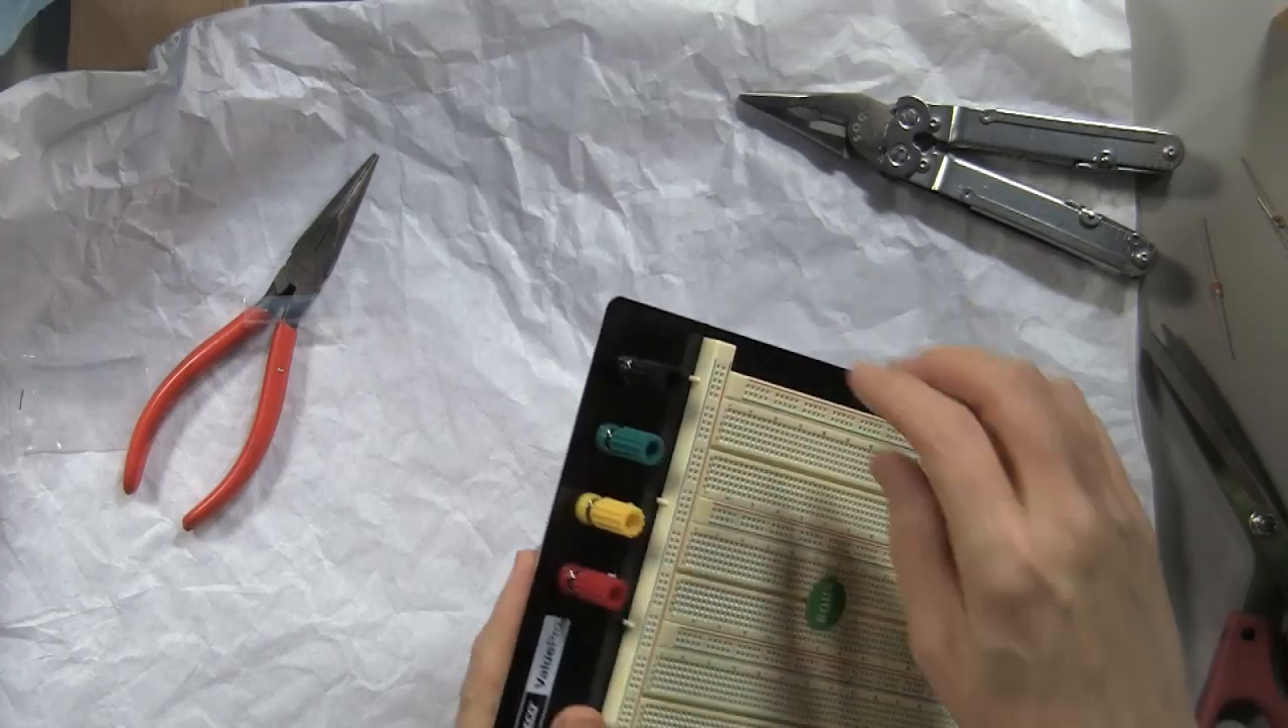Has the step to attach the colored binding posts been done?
Yes.